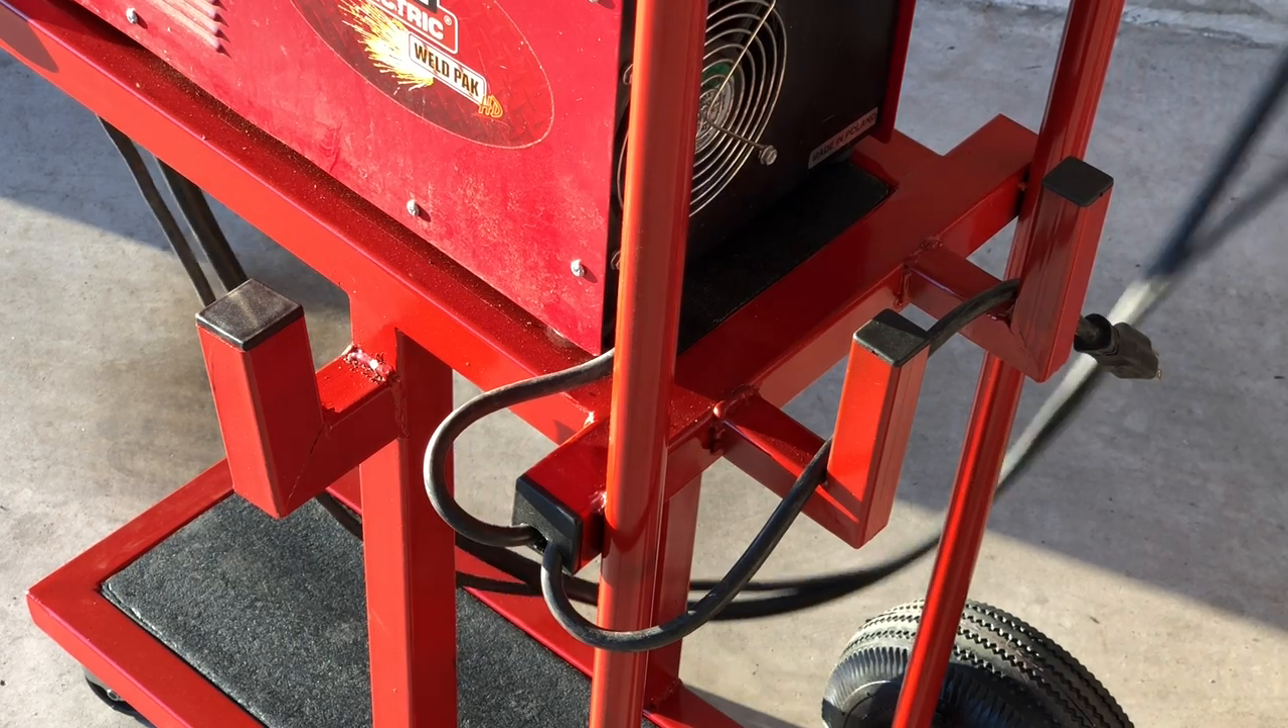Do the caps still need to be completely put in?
No.